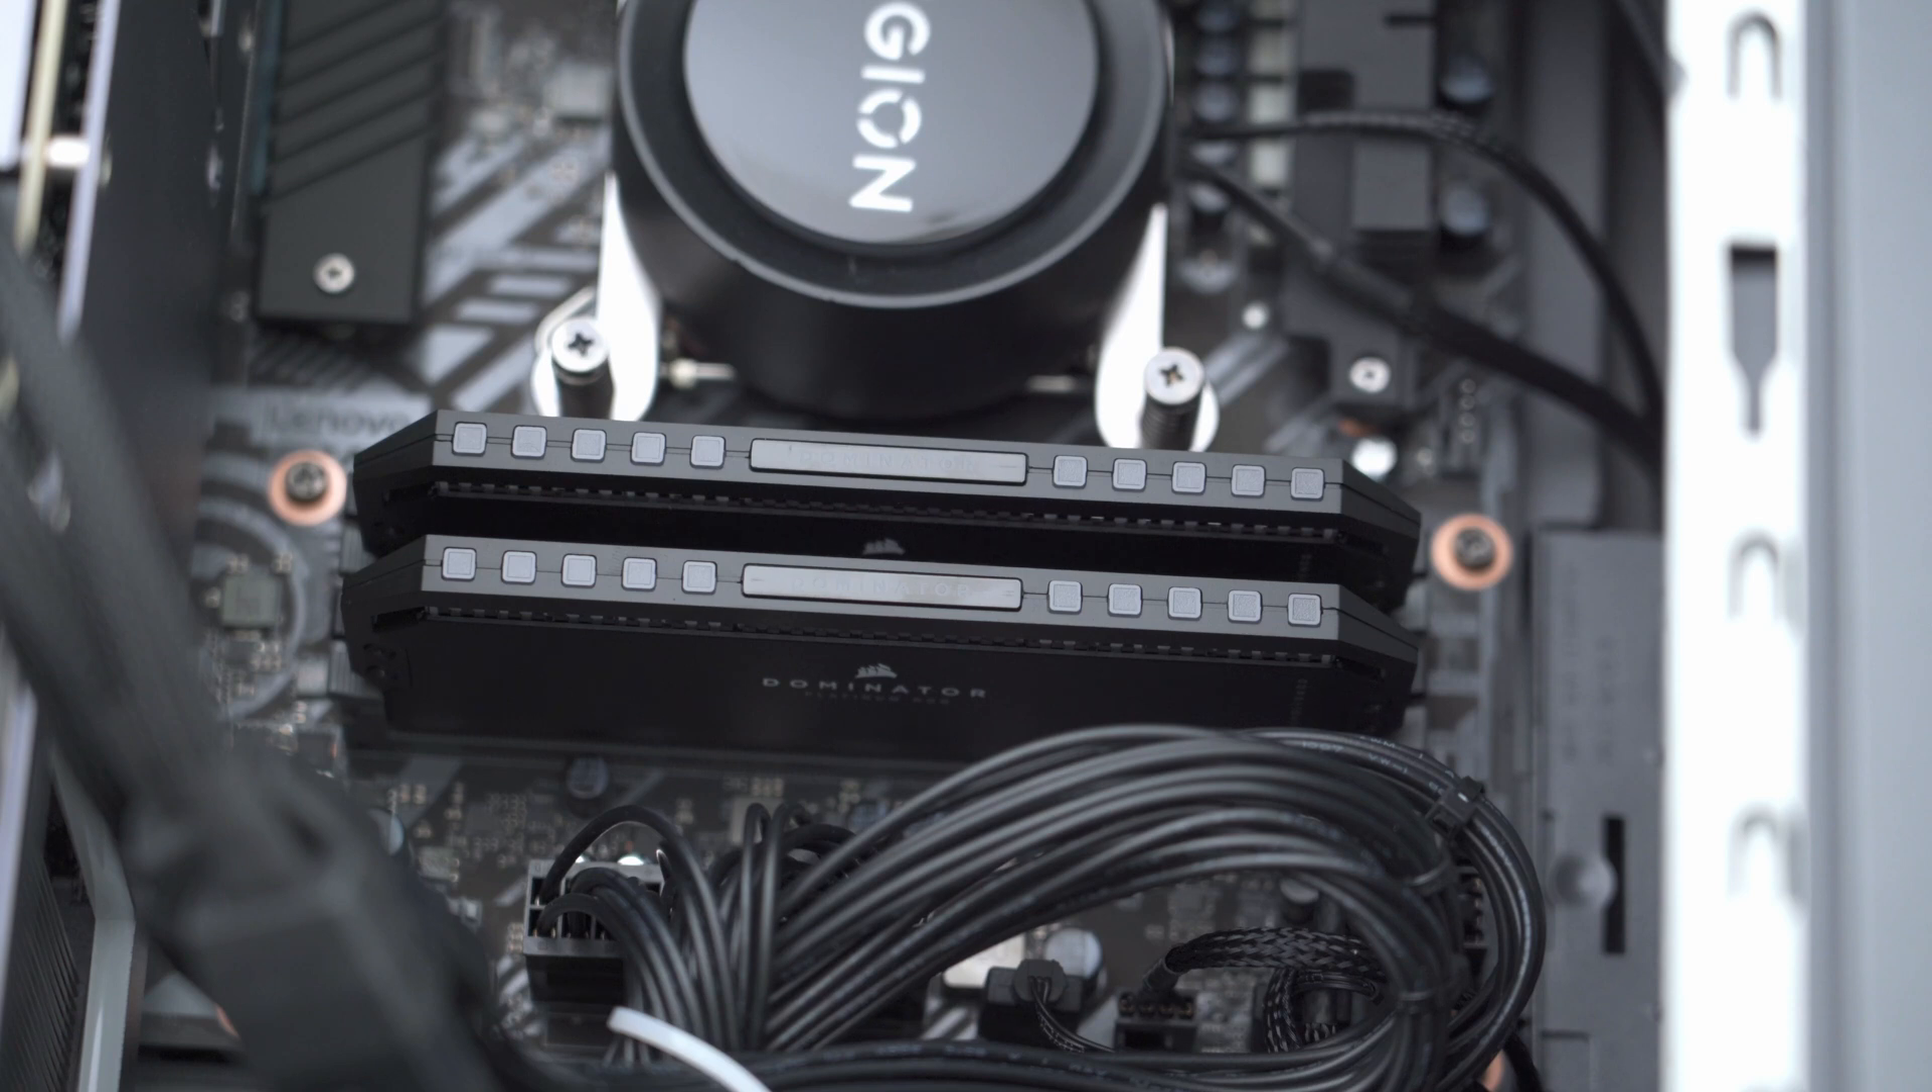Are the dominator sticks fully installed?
Yes.